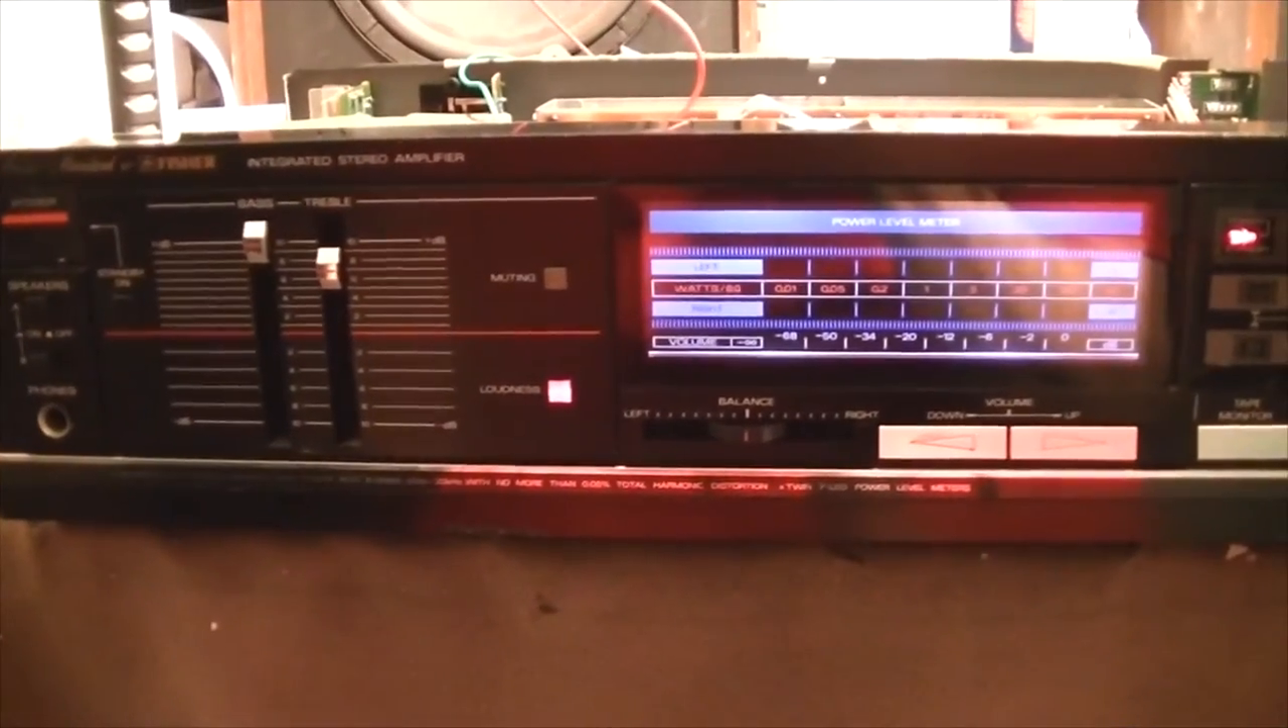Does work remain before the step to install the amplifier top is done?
Yes.